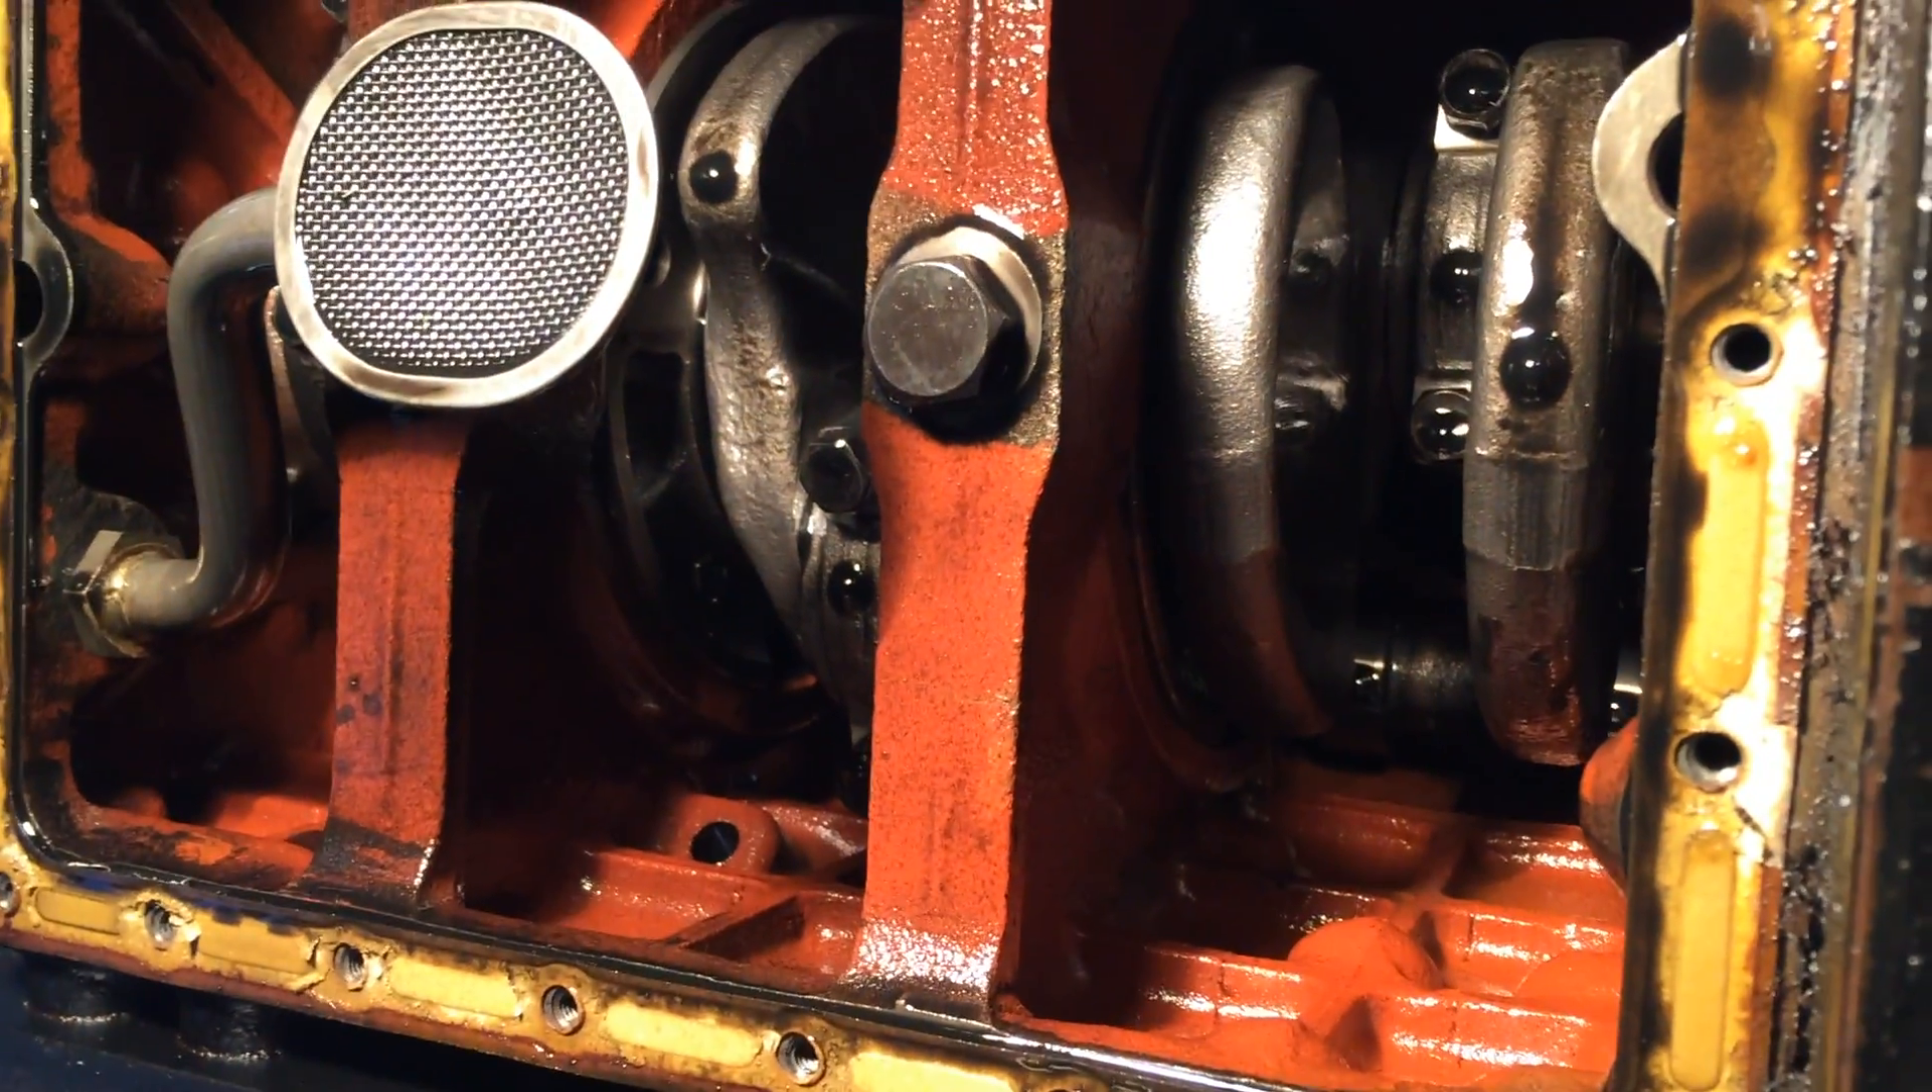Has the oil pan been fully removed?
Yes.